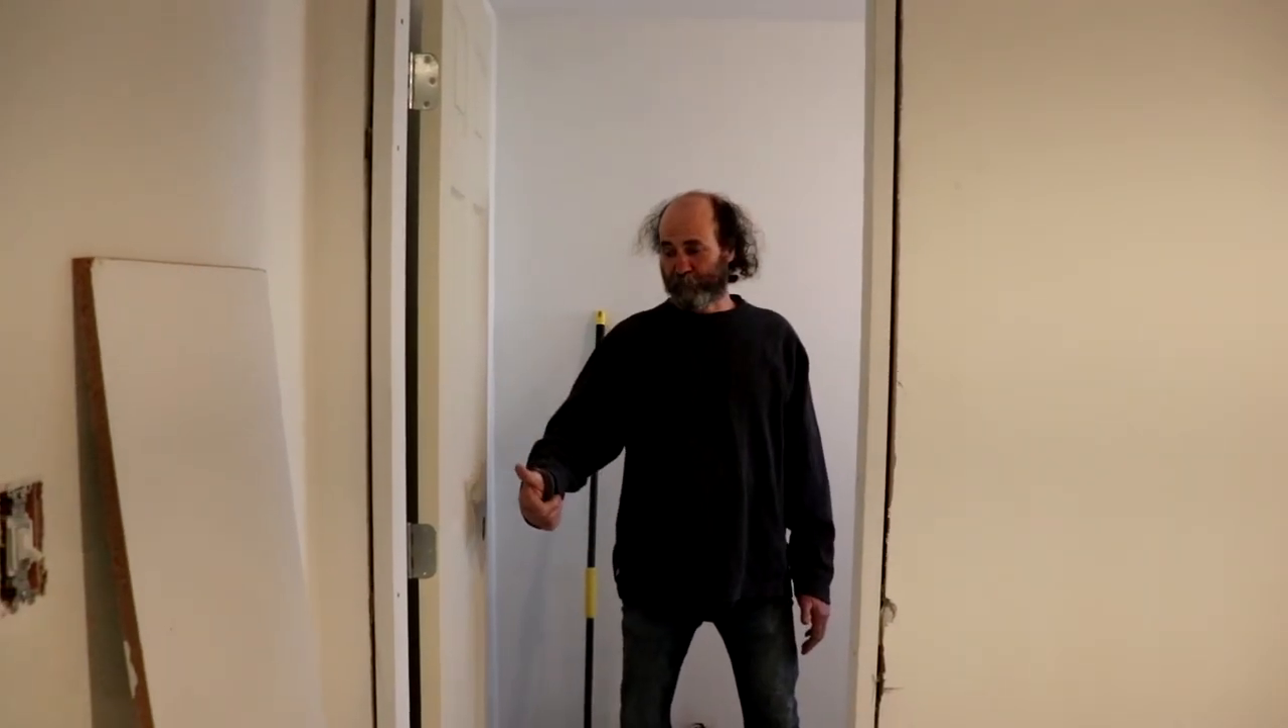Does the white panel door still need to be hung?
No.